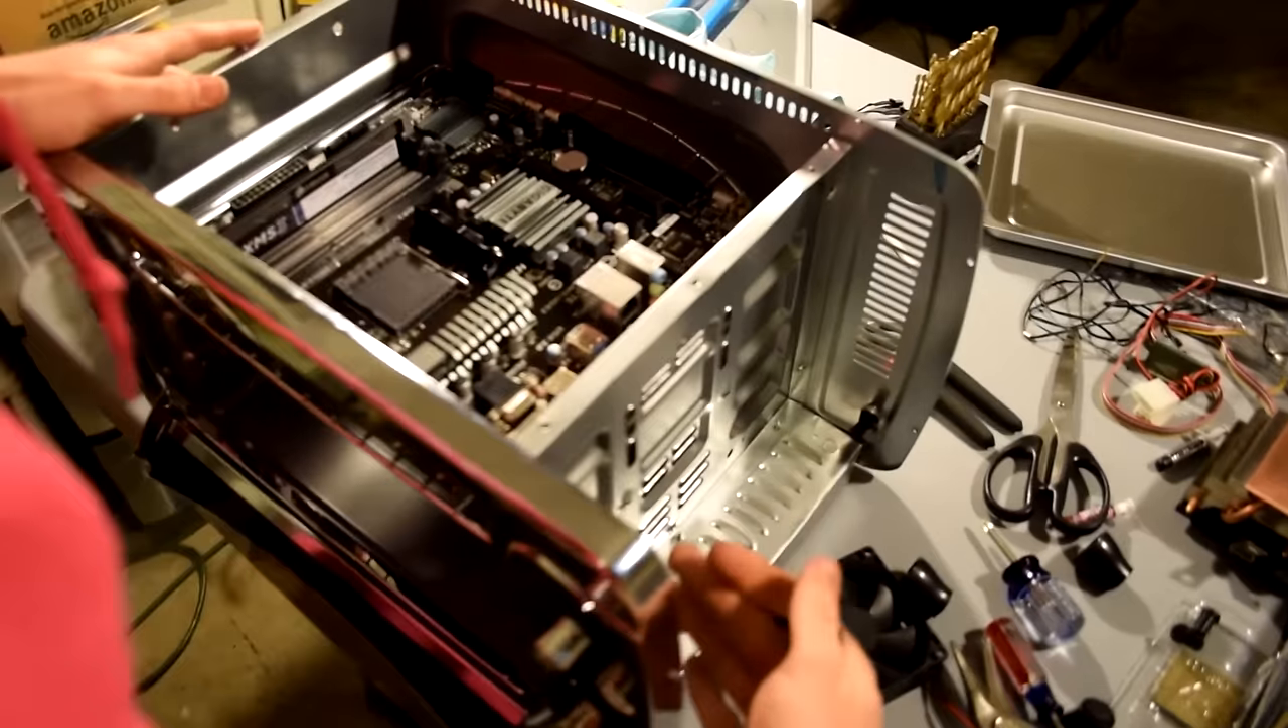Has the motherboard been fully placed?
Yes.